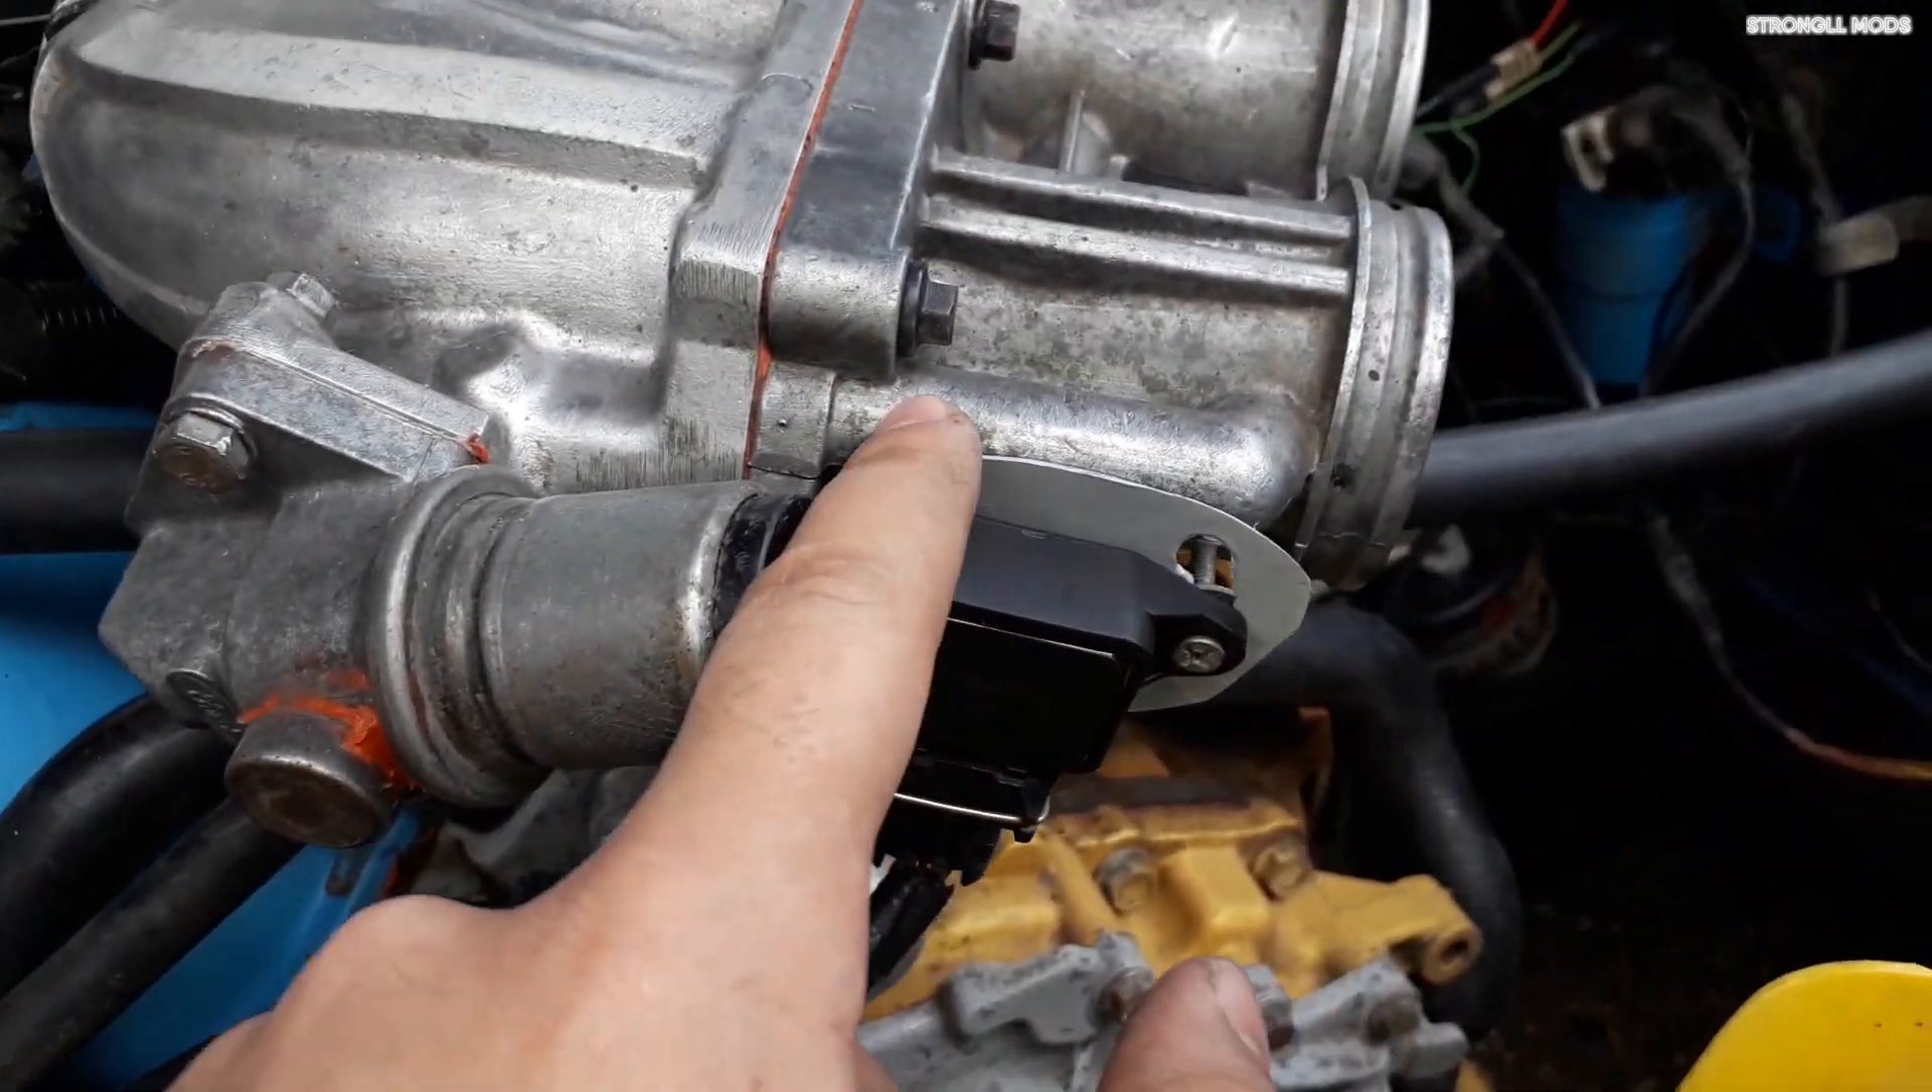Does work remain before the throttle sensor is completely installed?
No.